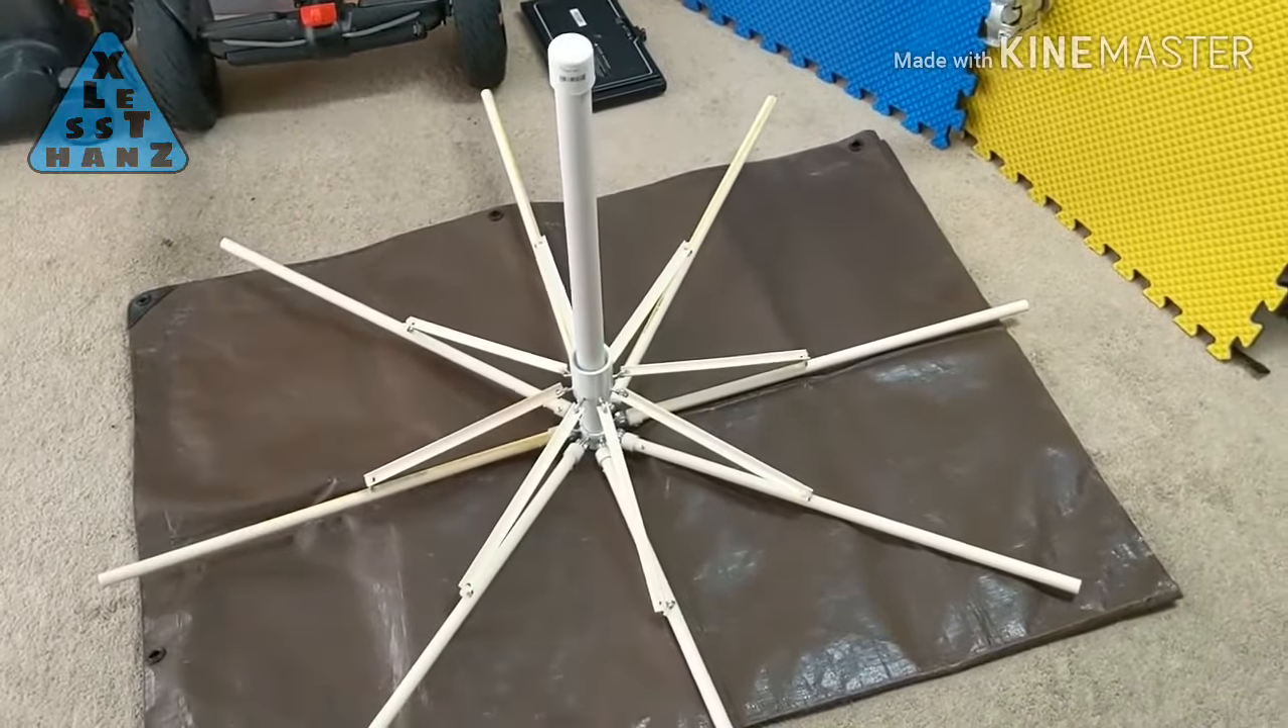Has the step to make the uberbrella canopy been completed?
No.